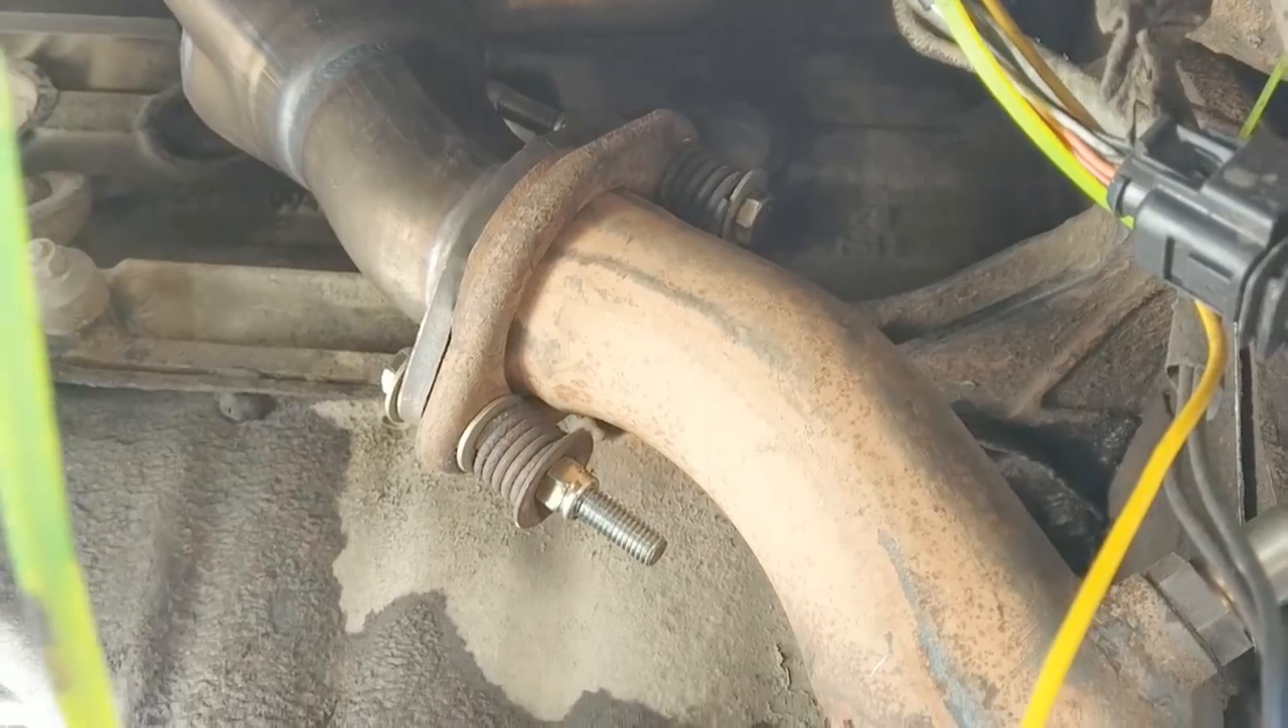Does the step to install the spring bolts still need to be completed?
No.